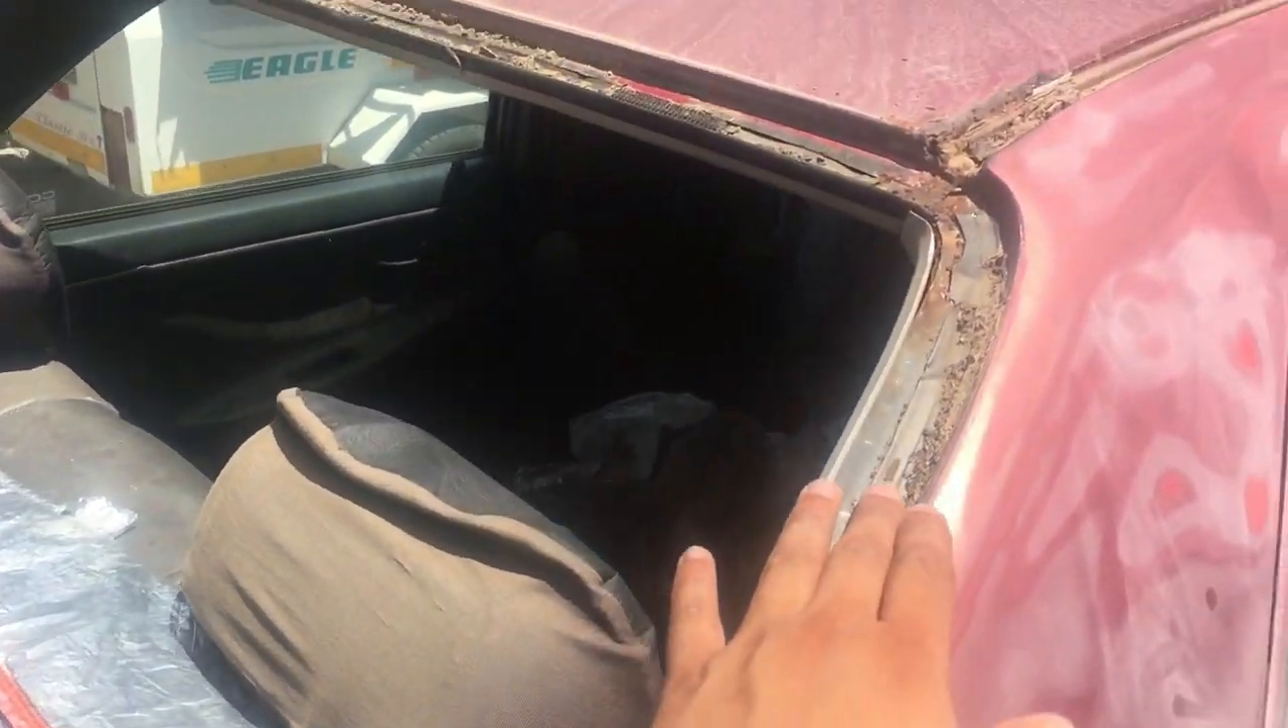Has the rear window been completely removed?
Yes.